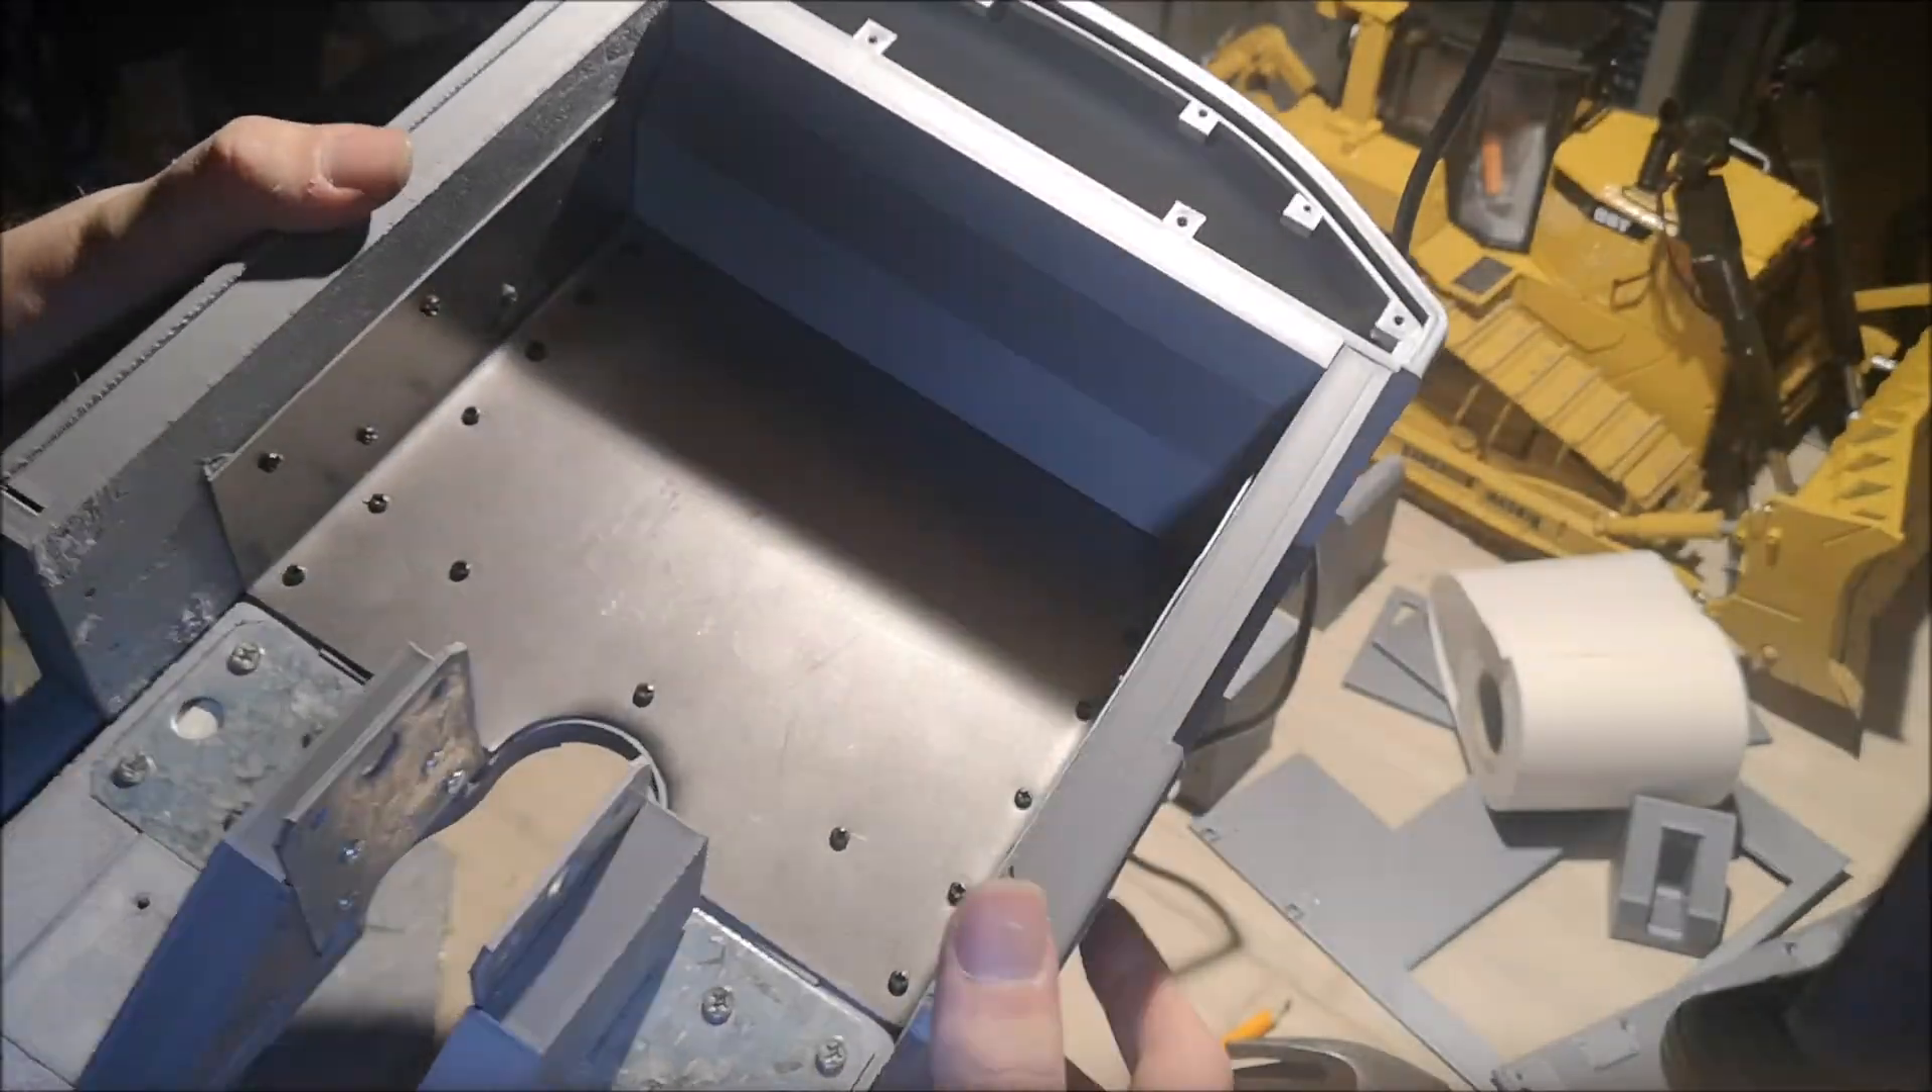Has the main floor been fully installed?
Yes.